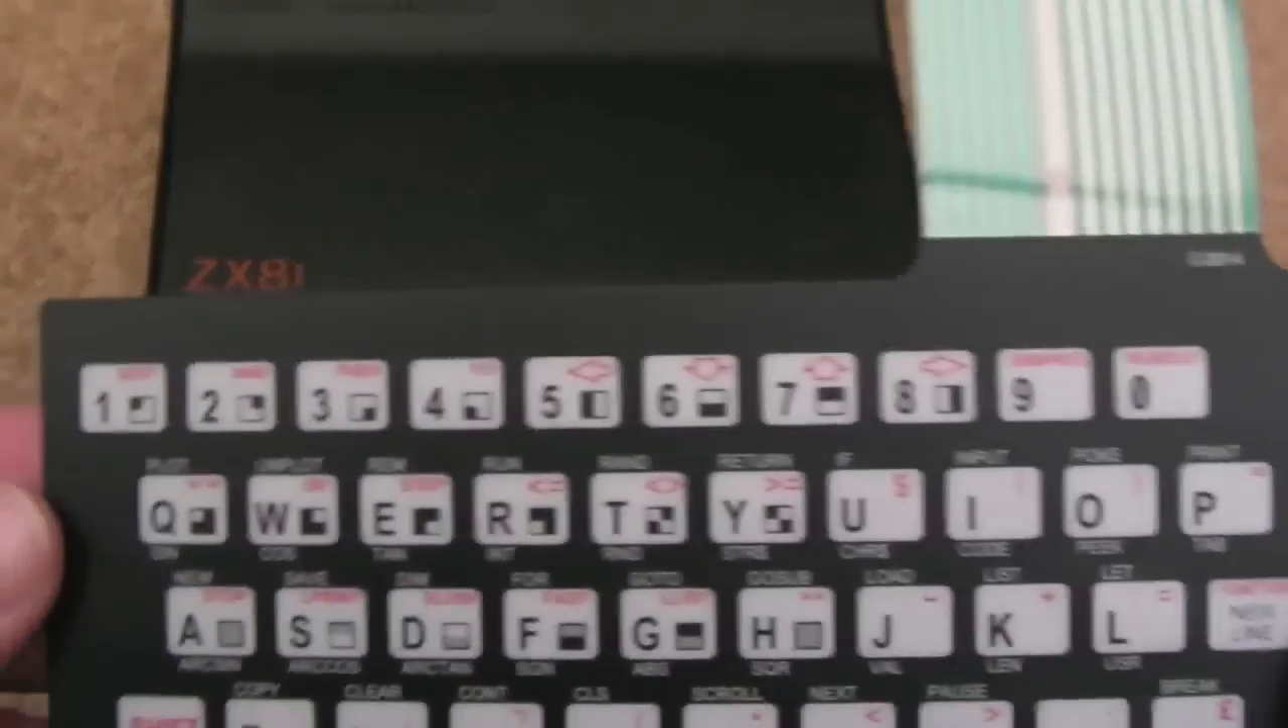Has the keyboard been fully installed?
No.